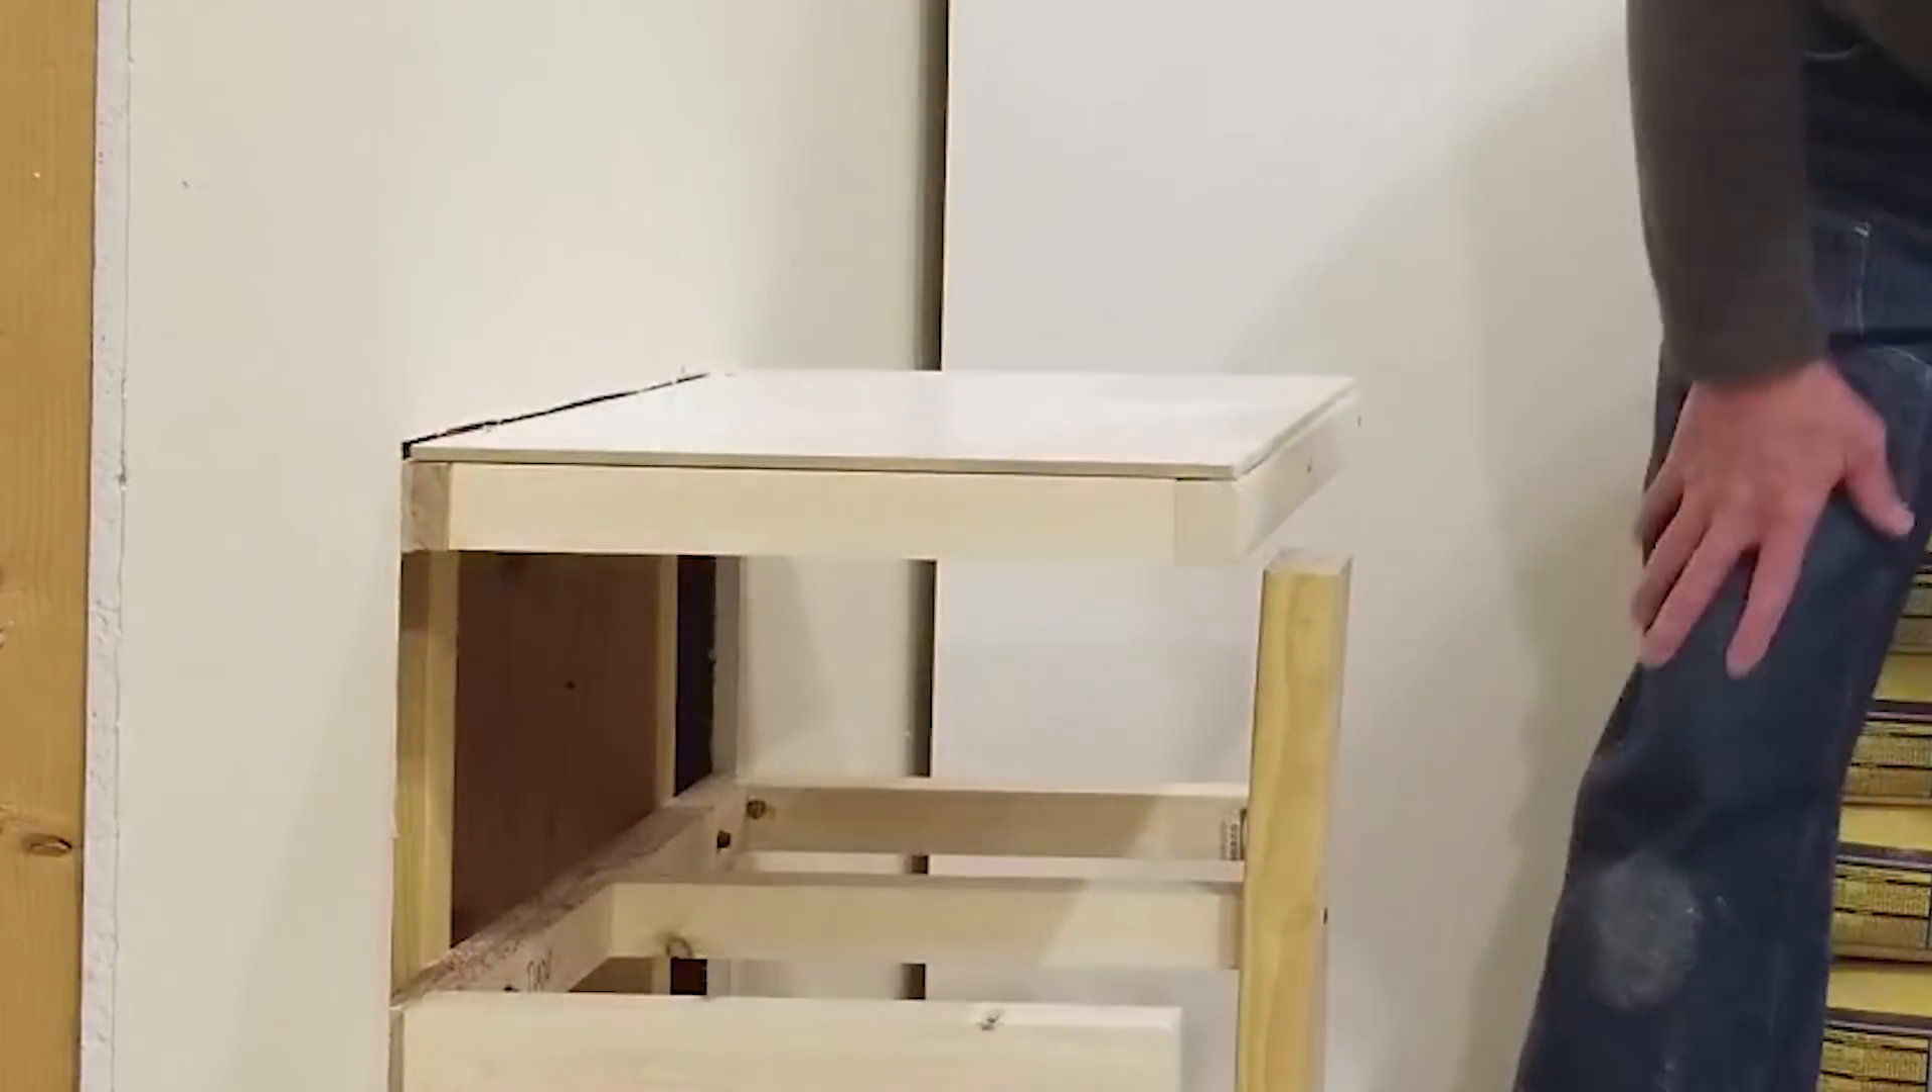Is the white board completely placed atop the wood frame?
Yes.